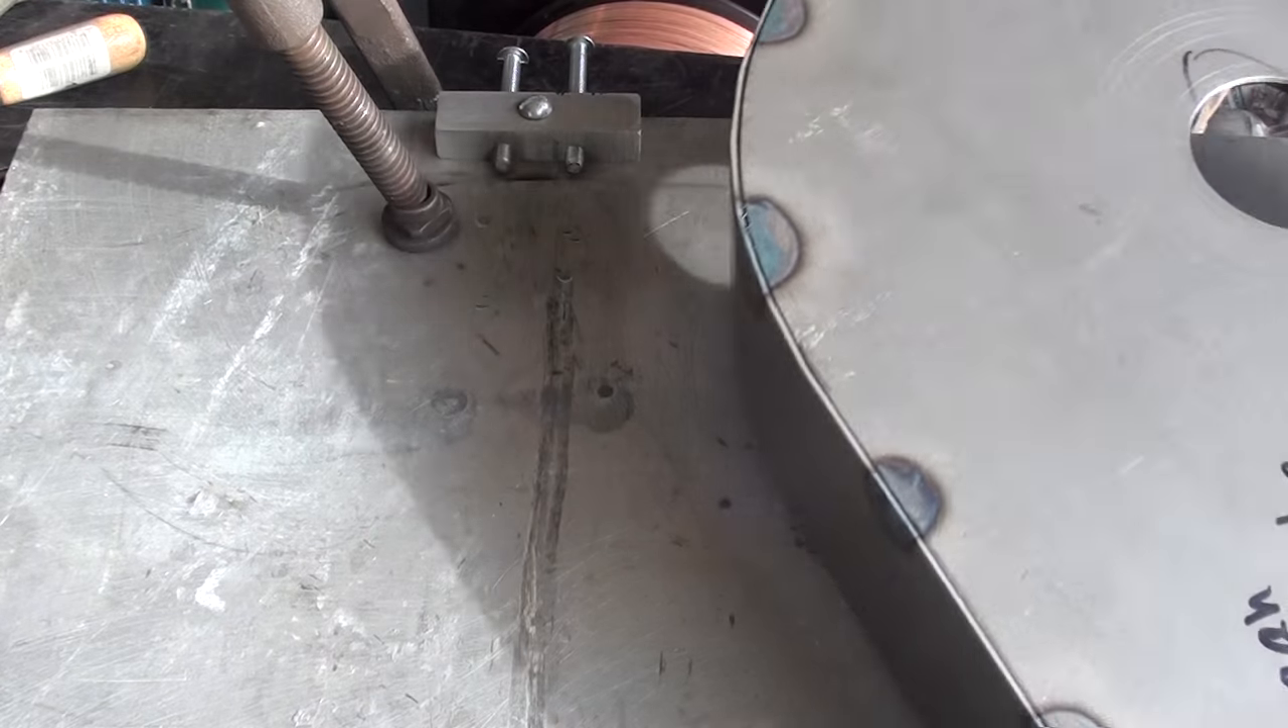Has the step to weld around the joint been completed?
No.